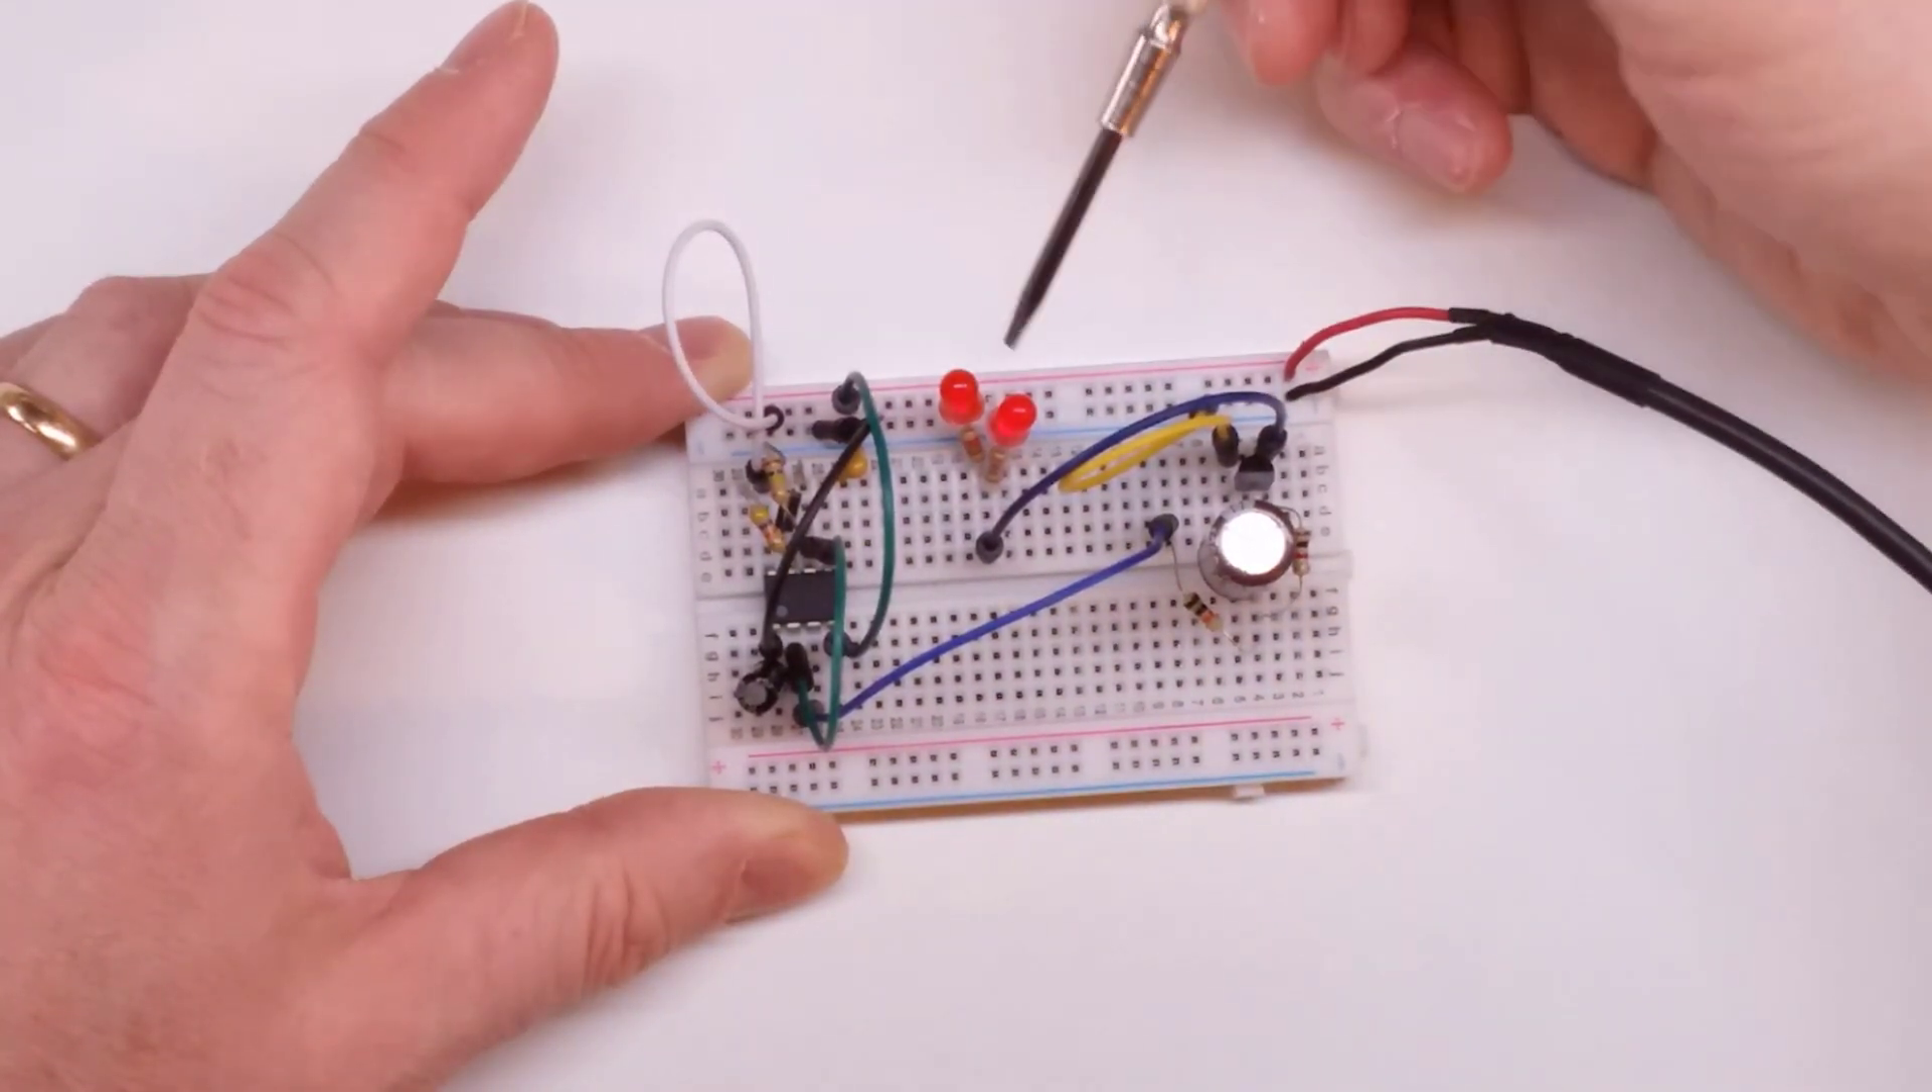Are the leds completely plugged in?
Yes.